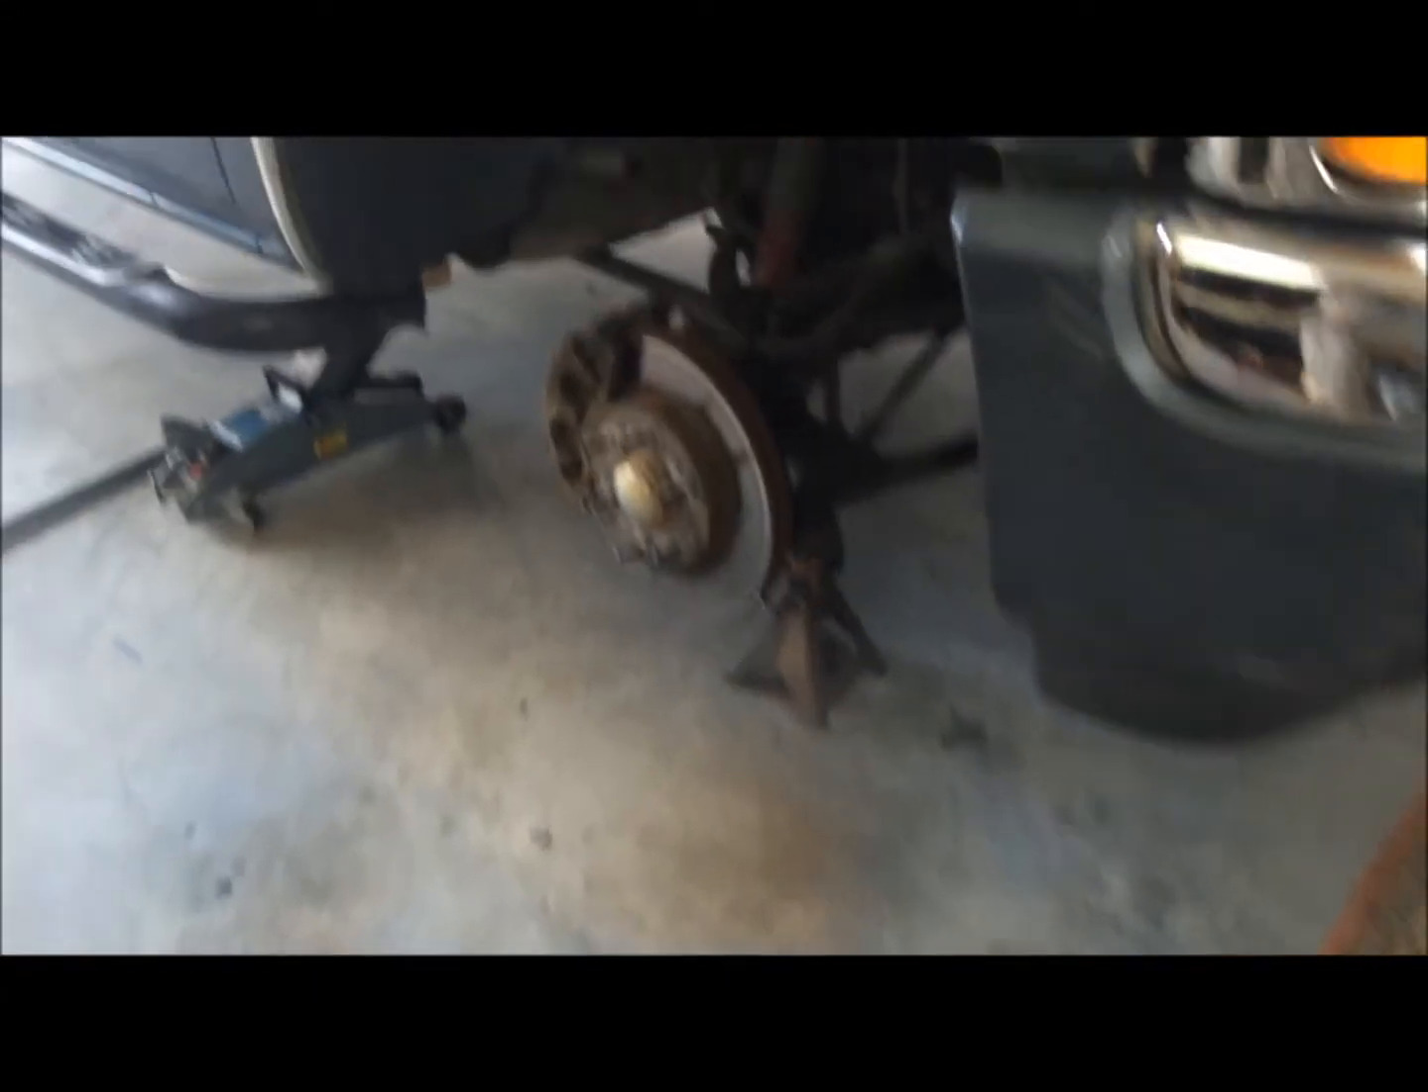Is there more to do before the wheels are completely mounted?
Yes.